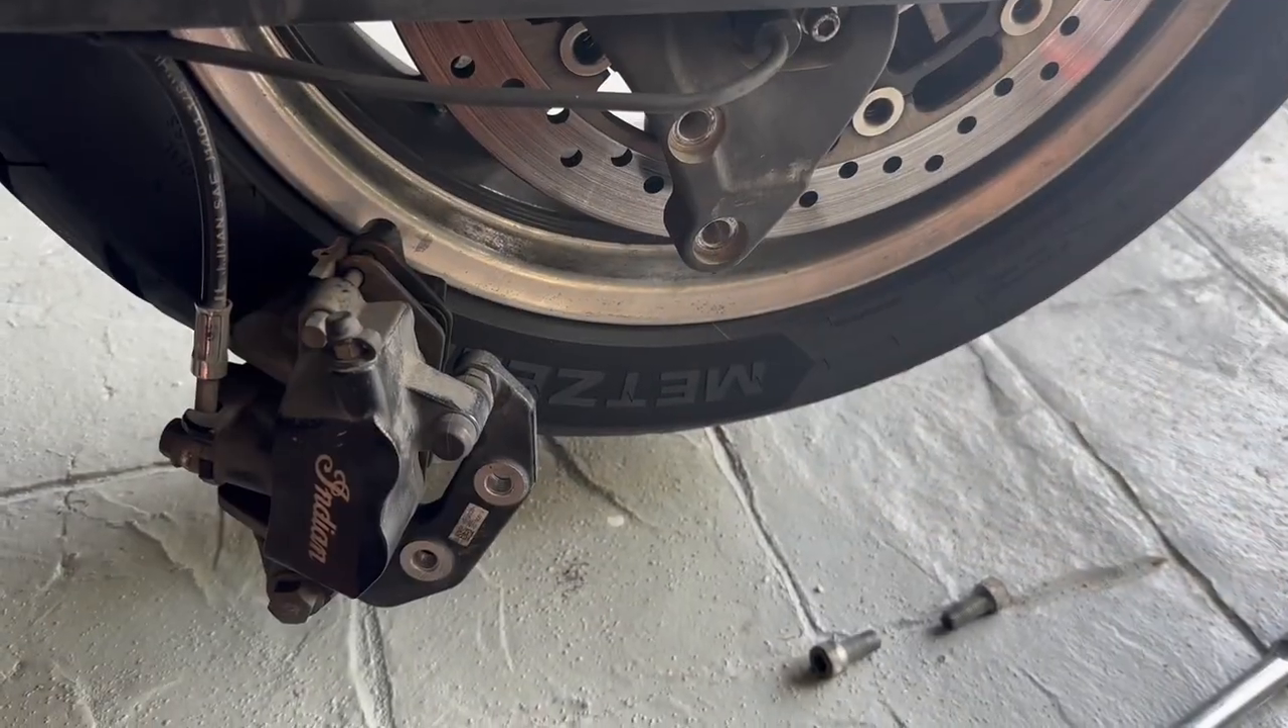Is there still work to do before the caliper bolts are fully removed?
No.